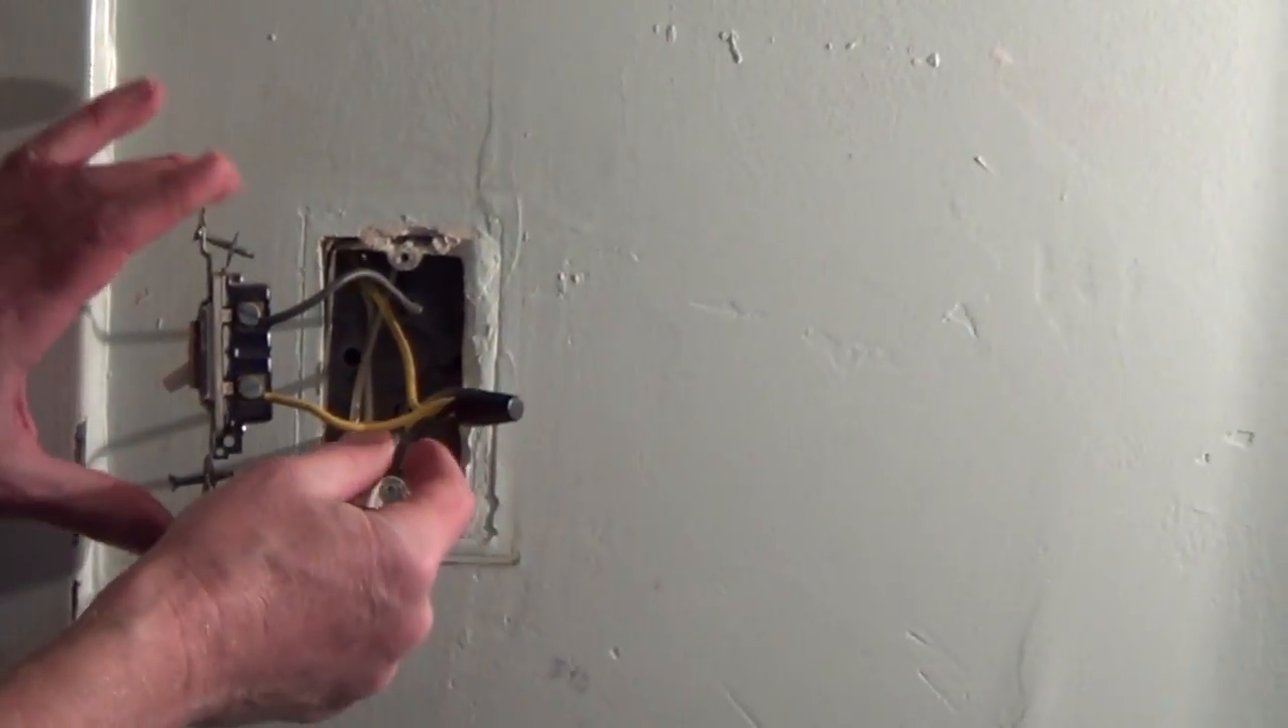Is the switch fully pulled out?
Yes.